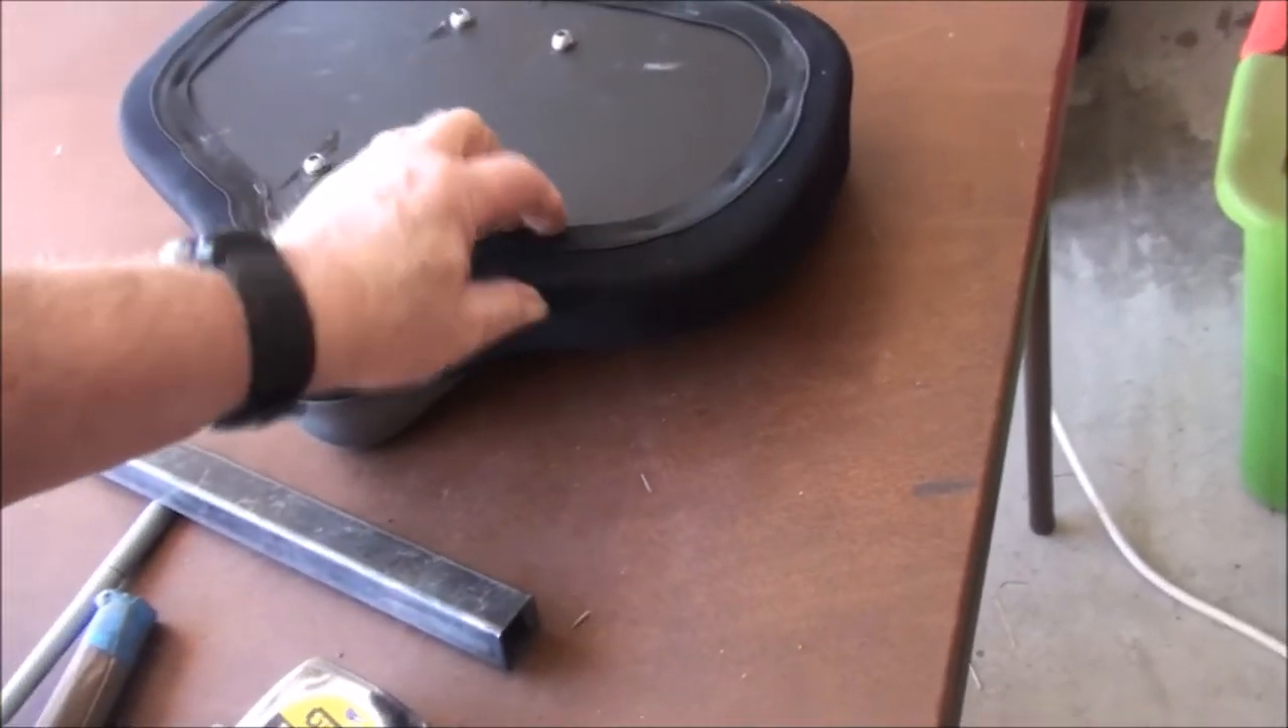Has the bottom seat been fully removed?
Yes.